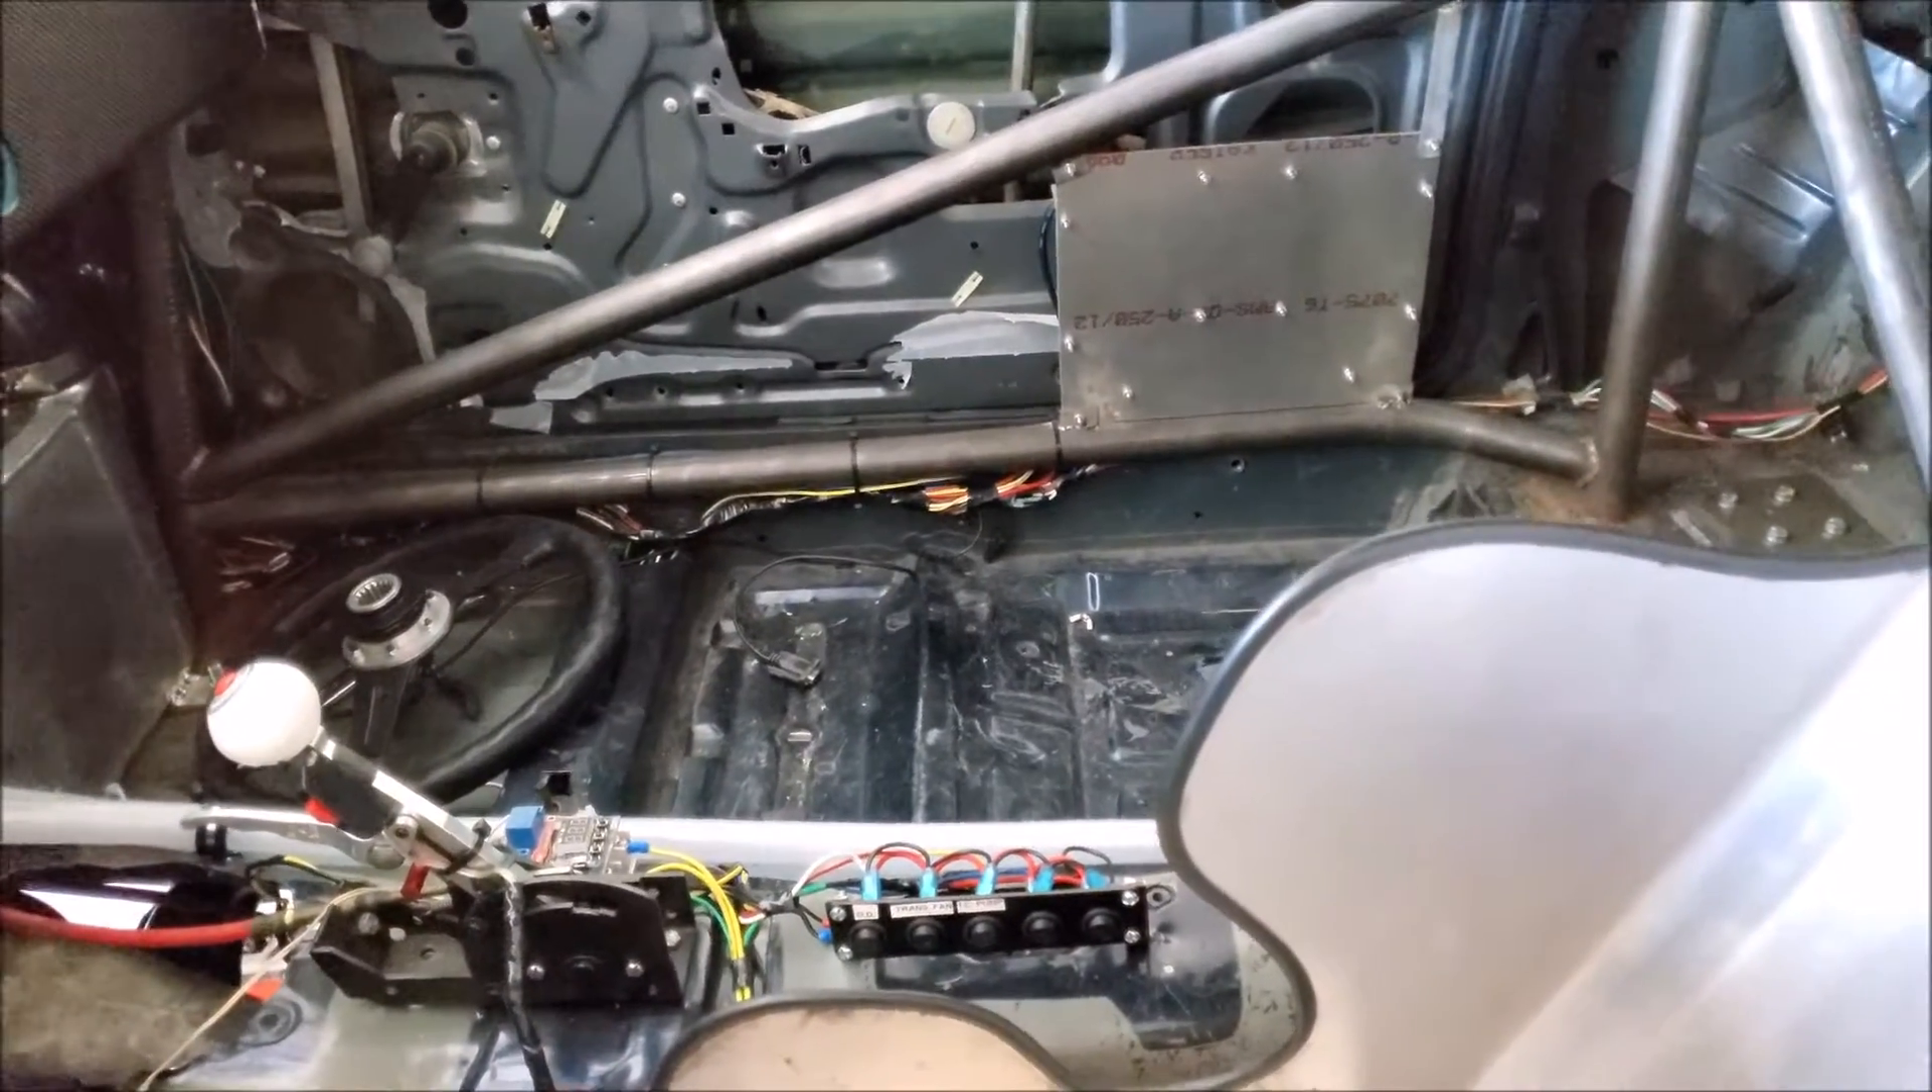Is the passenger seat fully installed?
No.